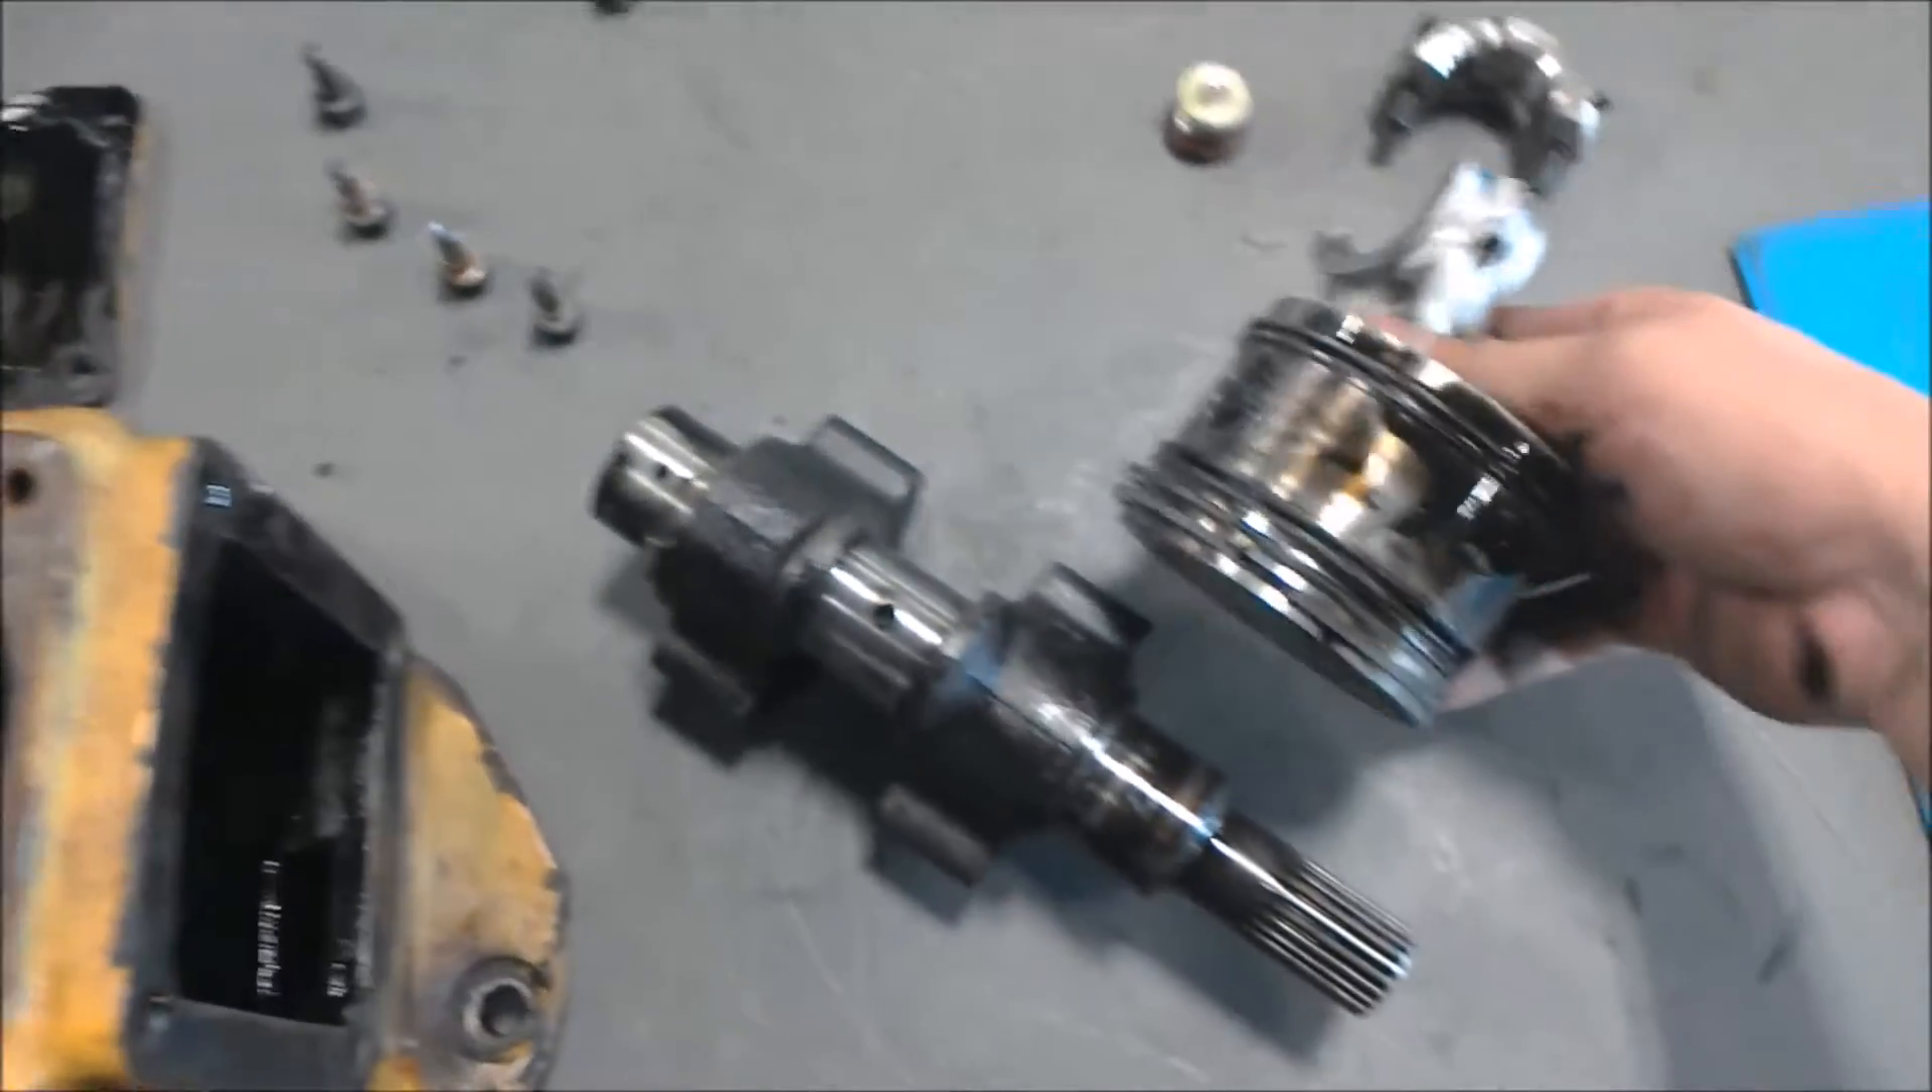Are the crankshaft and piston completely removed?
Yes.